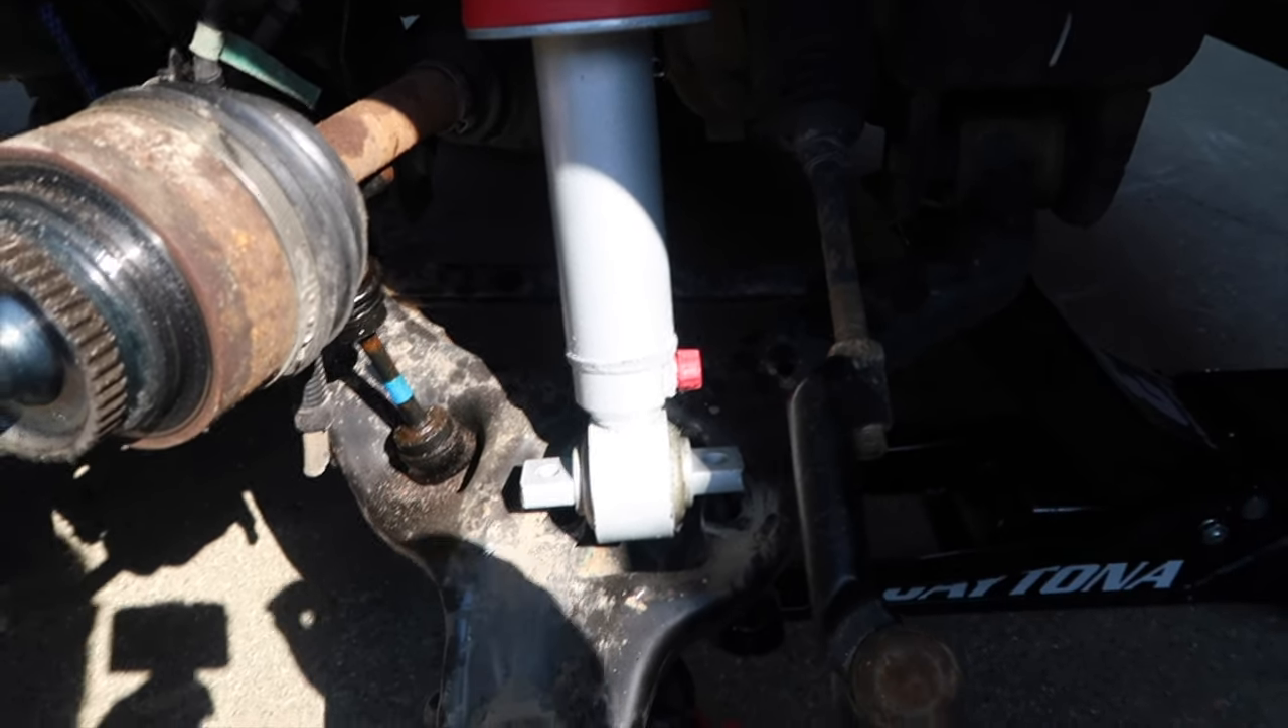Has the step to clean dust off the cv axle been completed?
No.